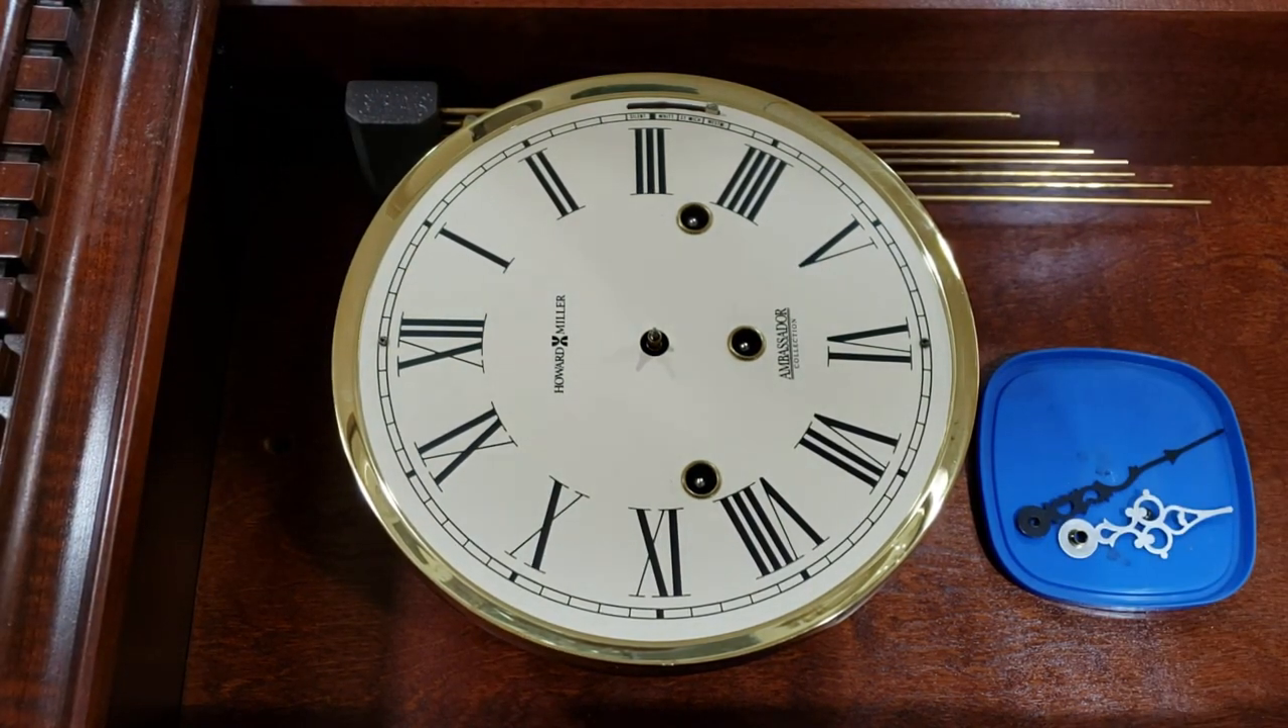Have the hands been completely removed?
Yes.